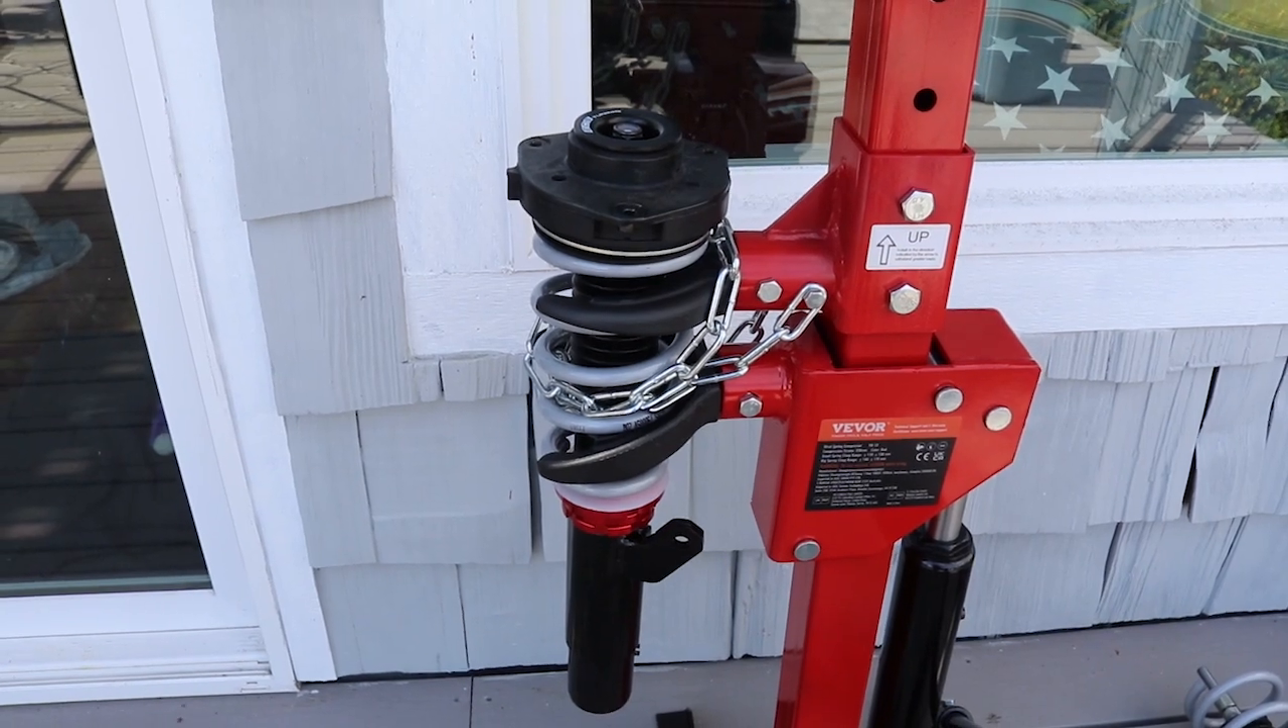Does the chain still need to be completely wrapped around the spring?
No.